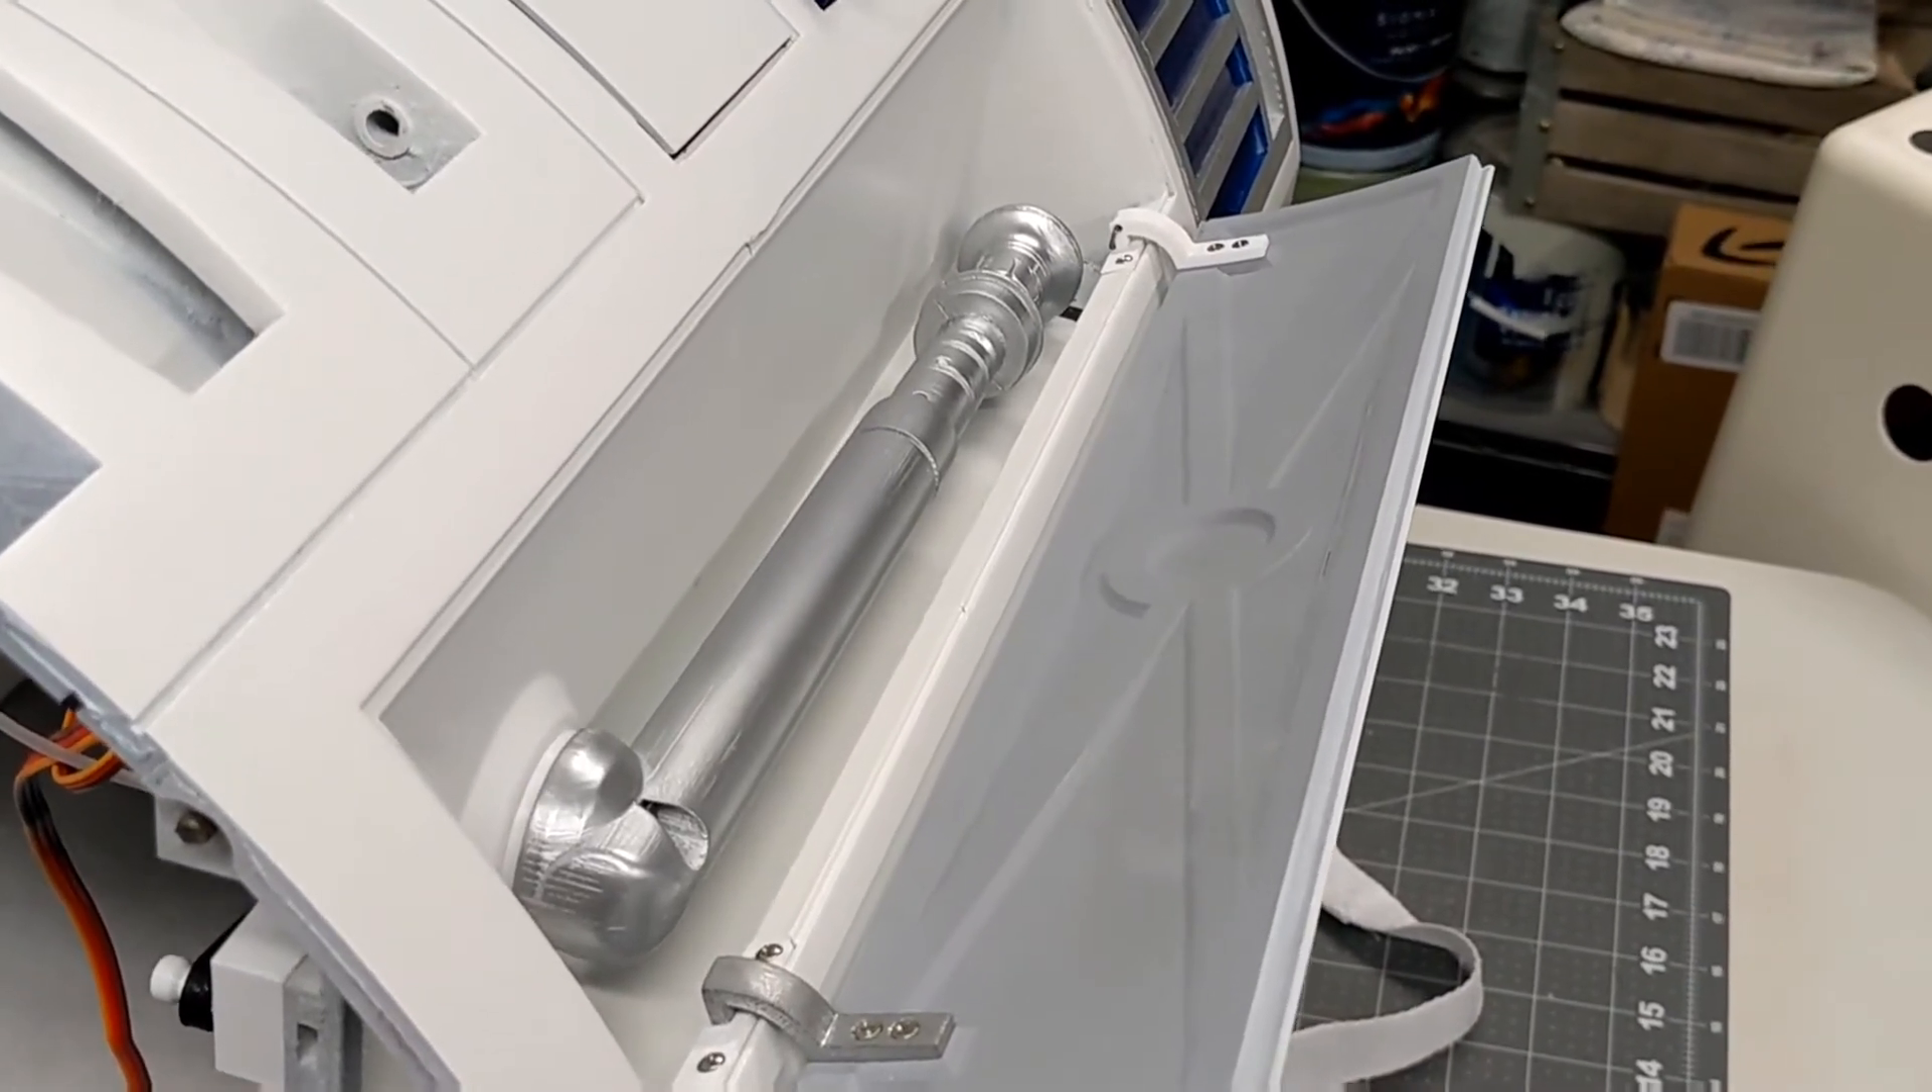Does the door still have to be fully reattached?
No.